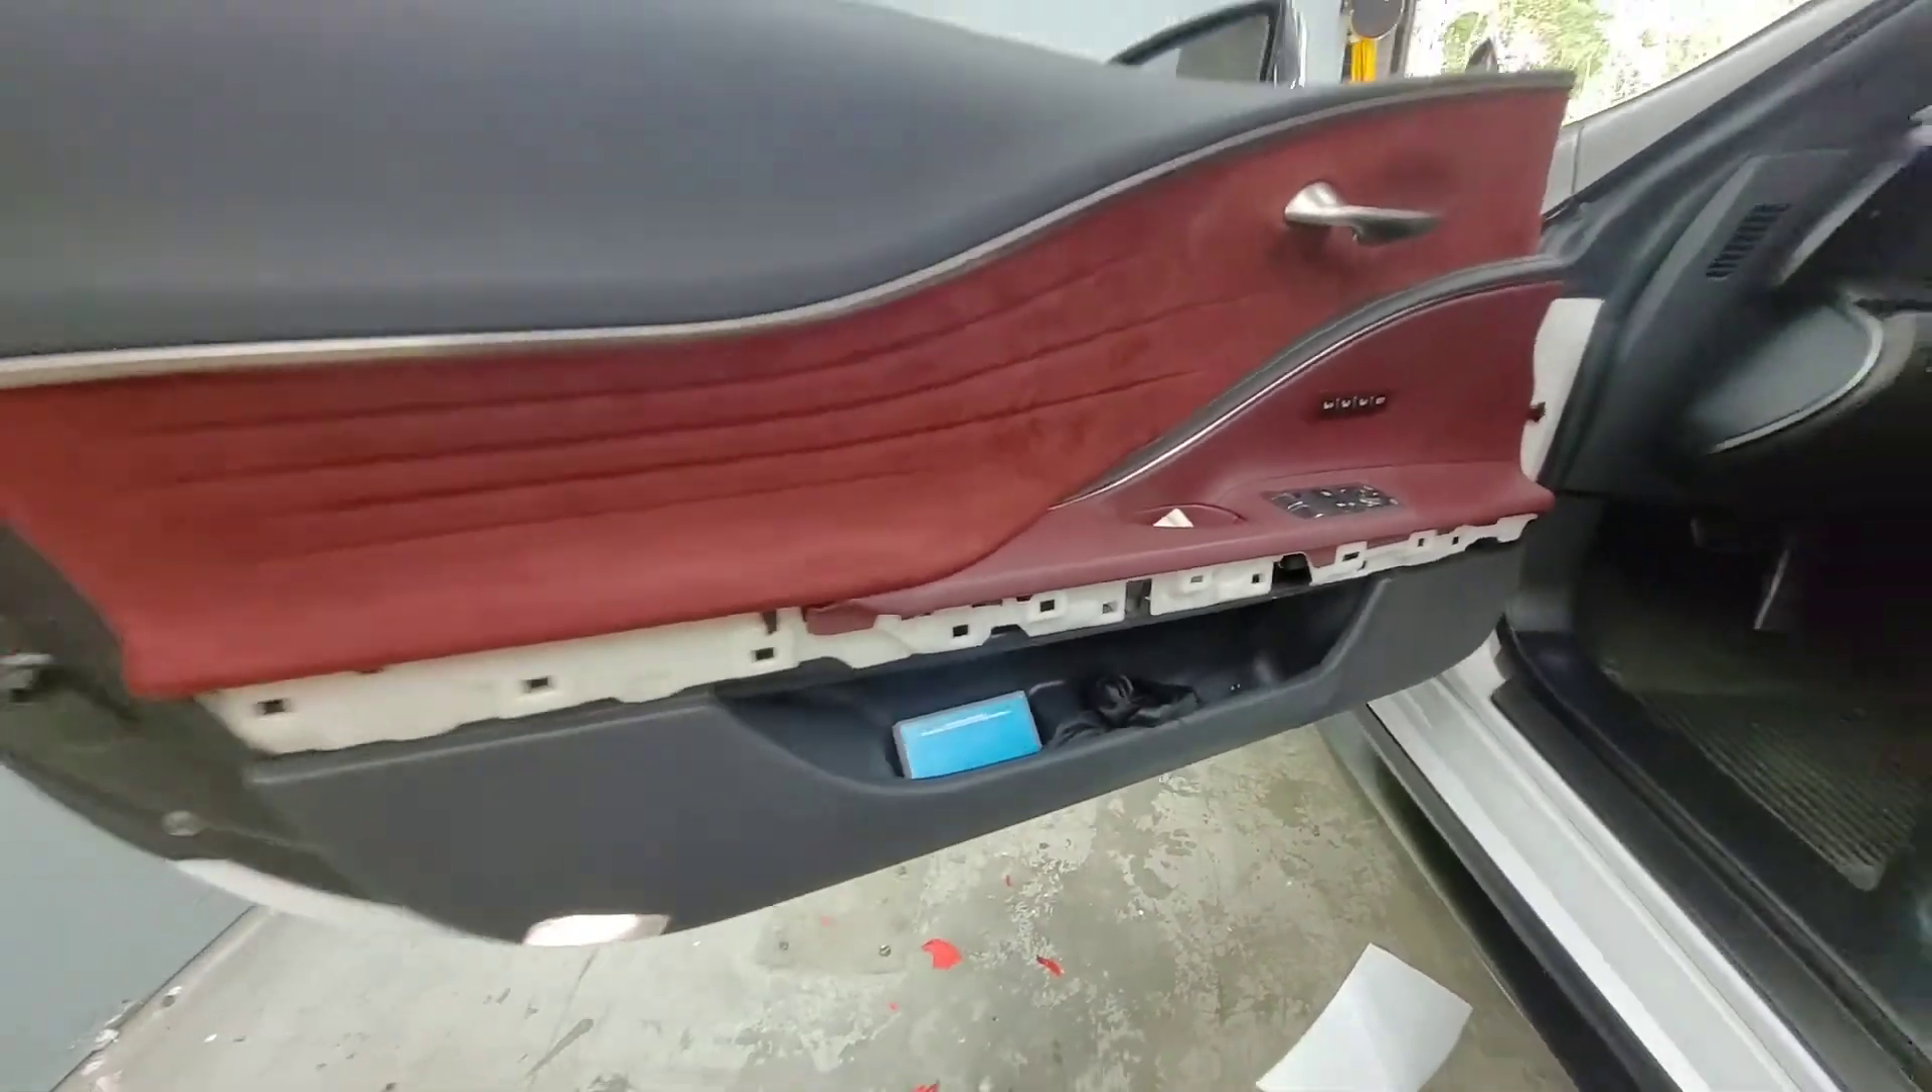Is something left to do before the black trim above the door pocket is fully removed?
No.